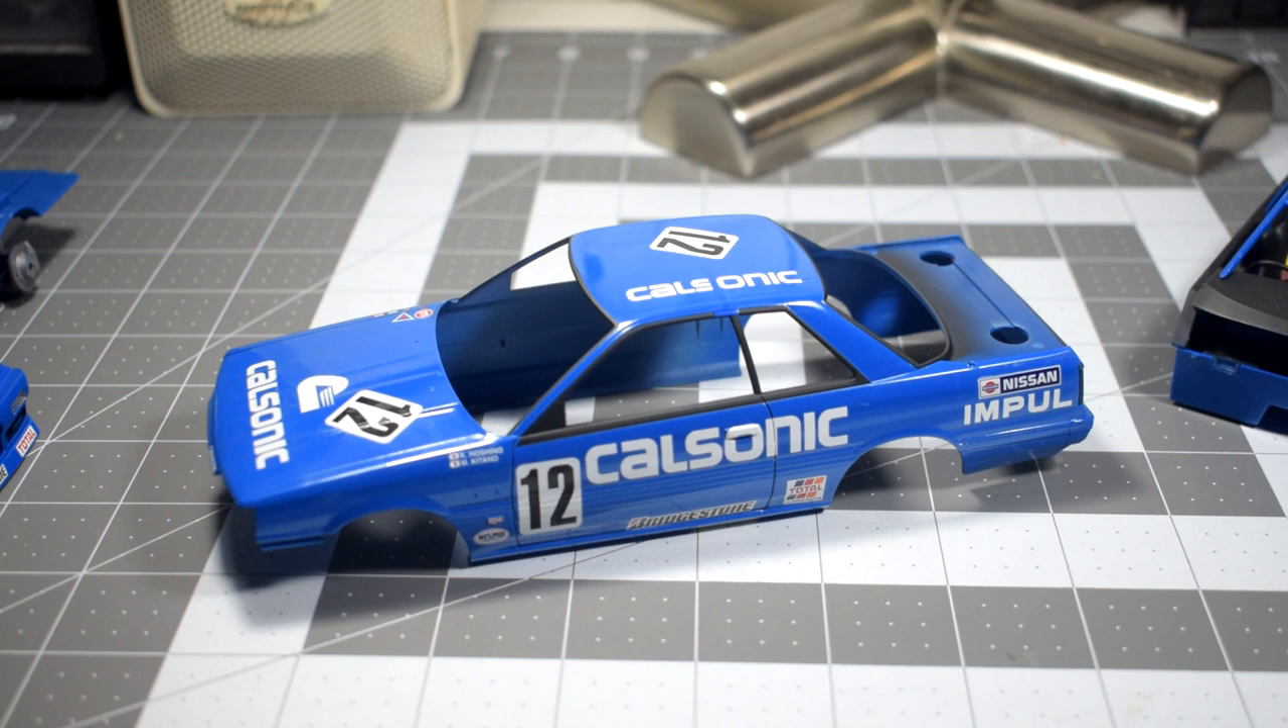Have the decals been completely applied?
Yes.